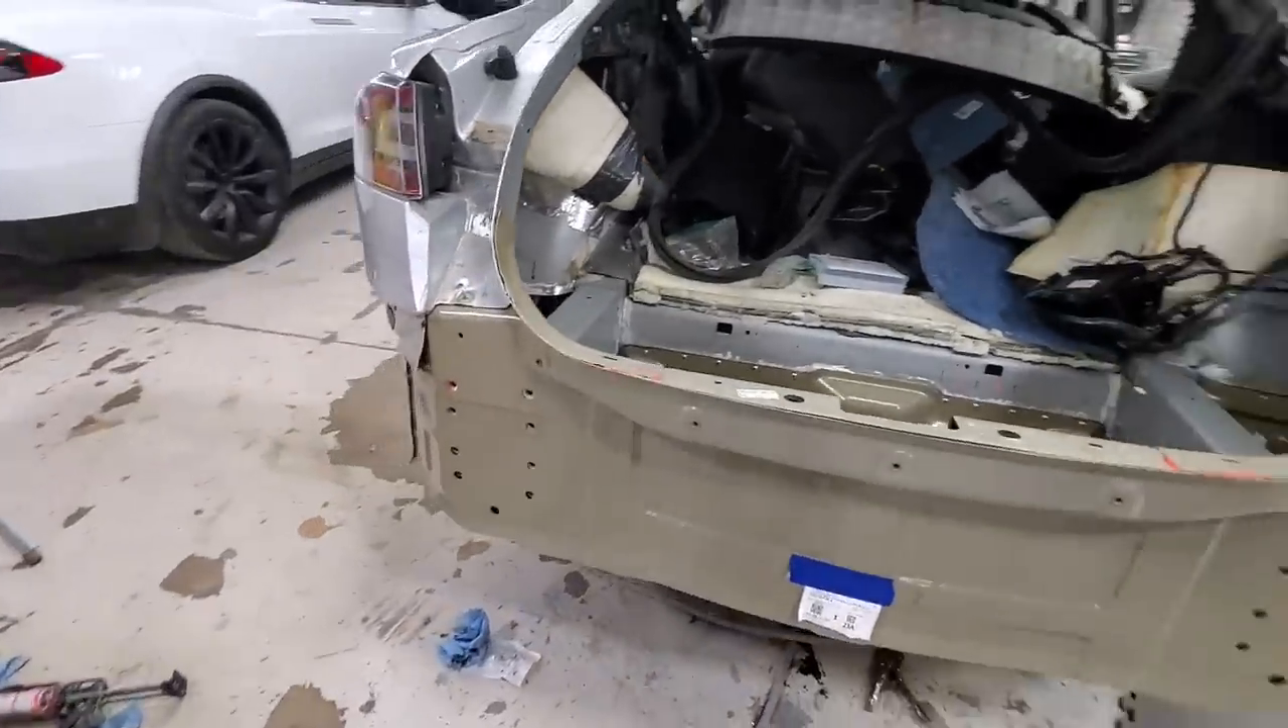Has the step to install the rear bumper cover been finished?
No.